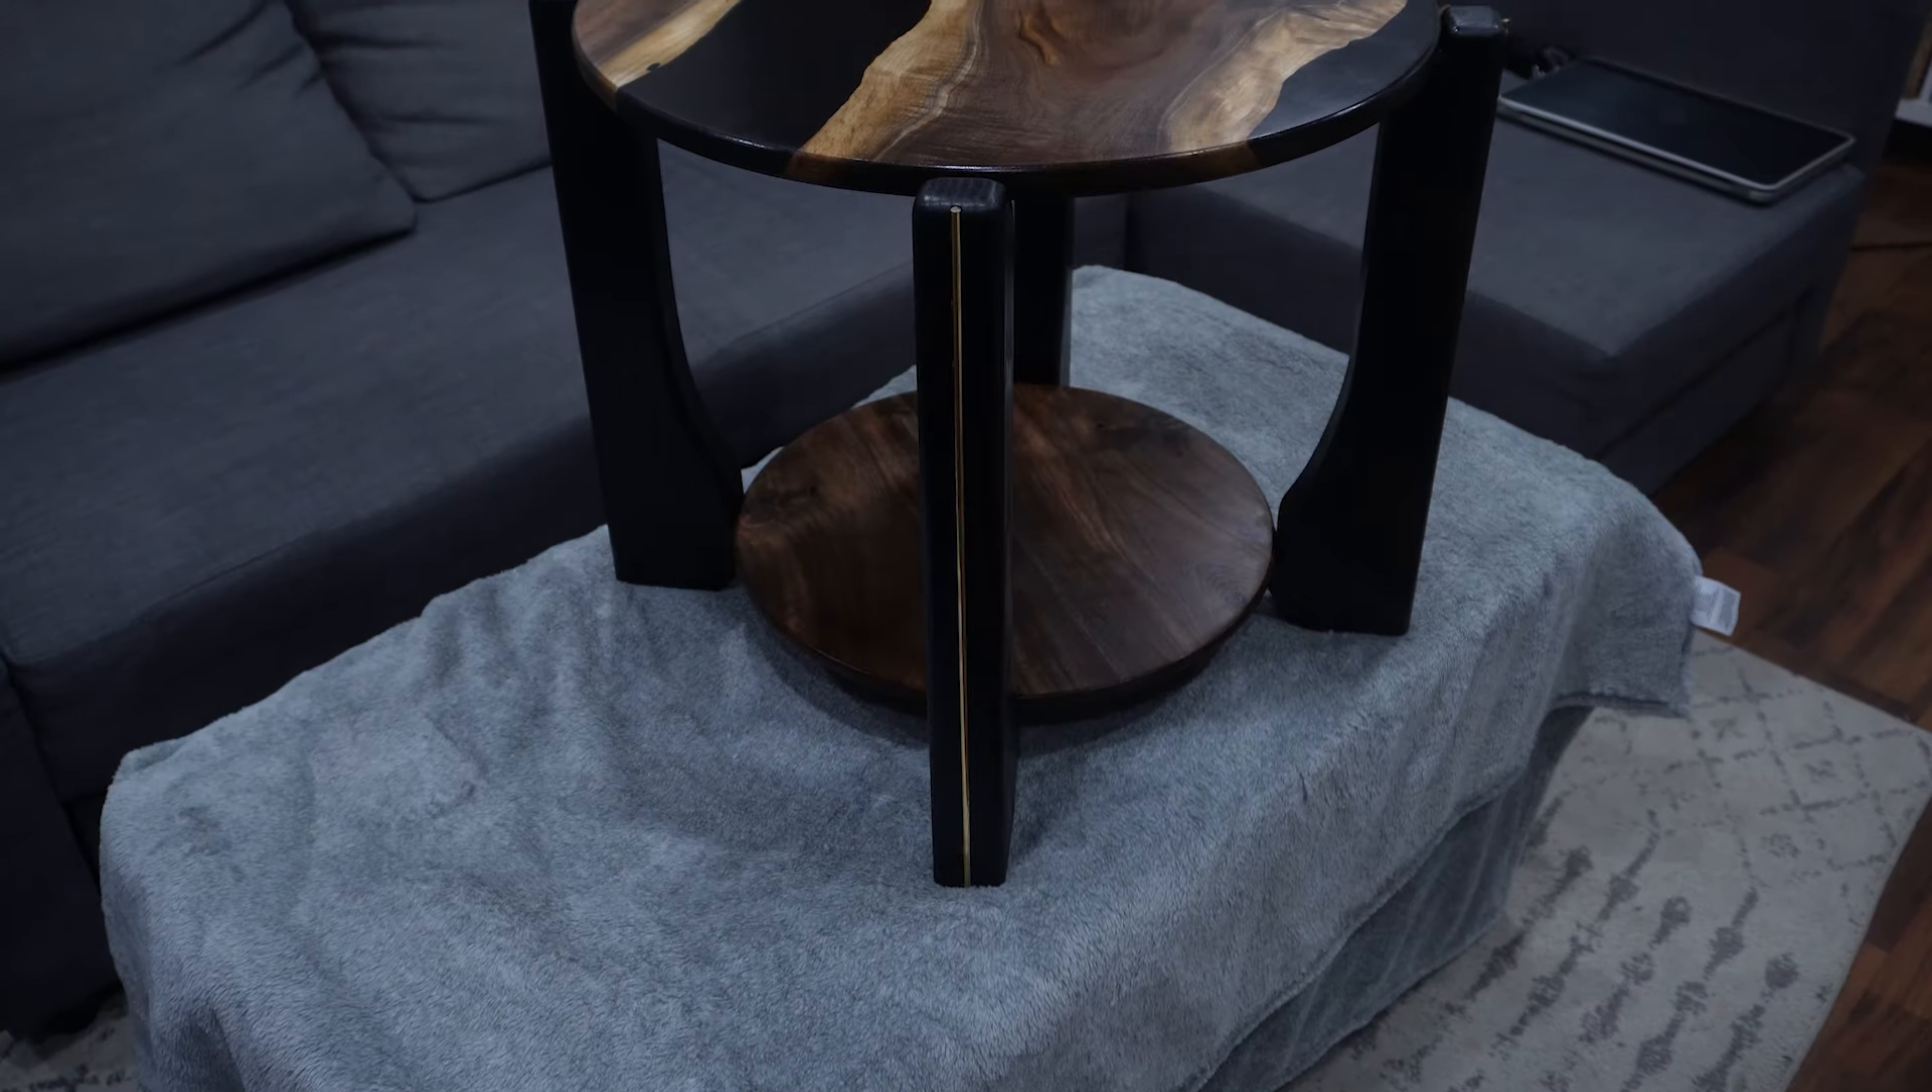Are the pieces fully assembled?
Yes.